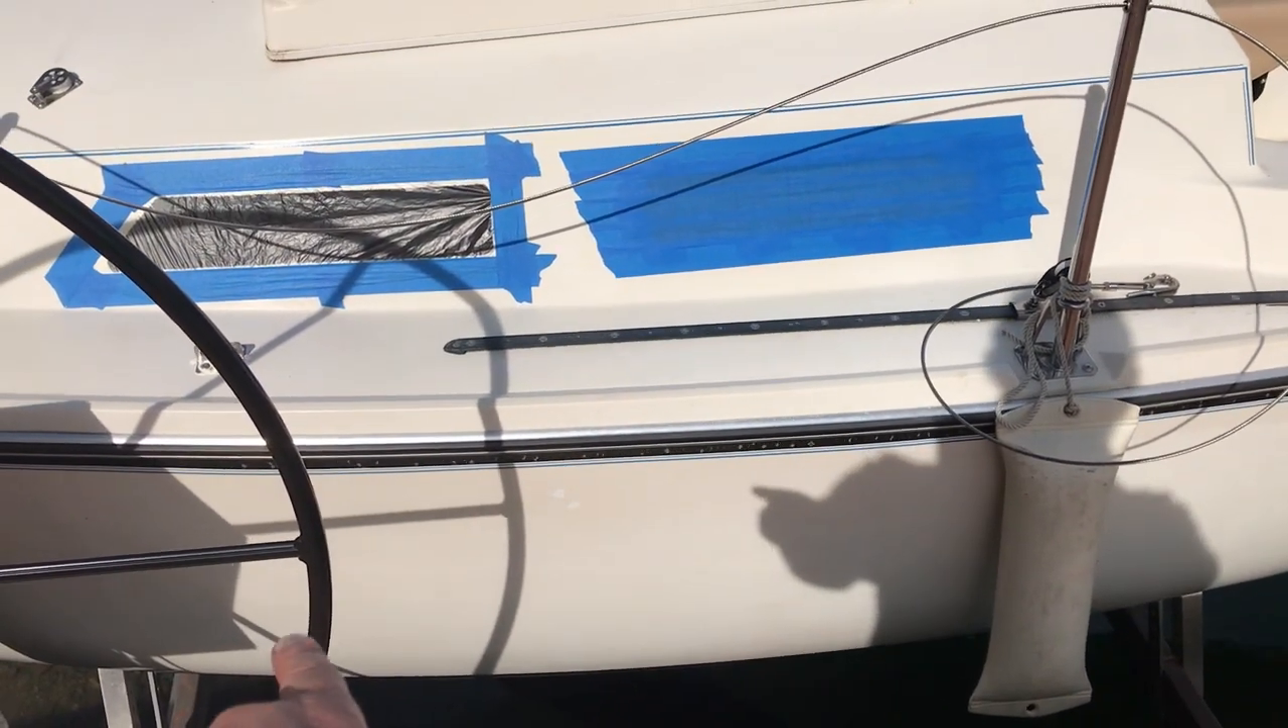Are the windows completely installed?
No.